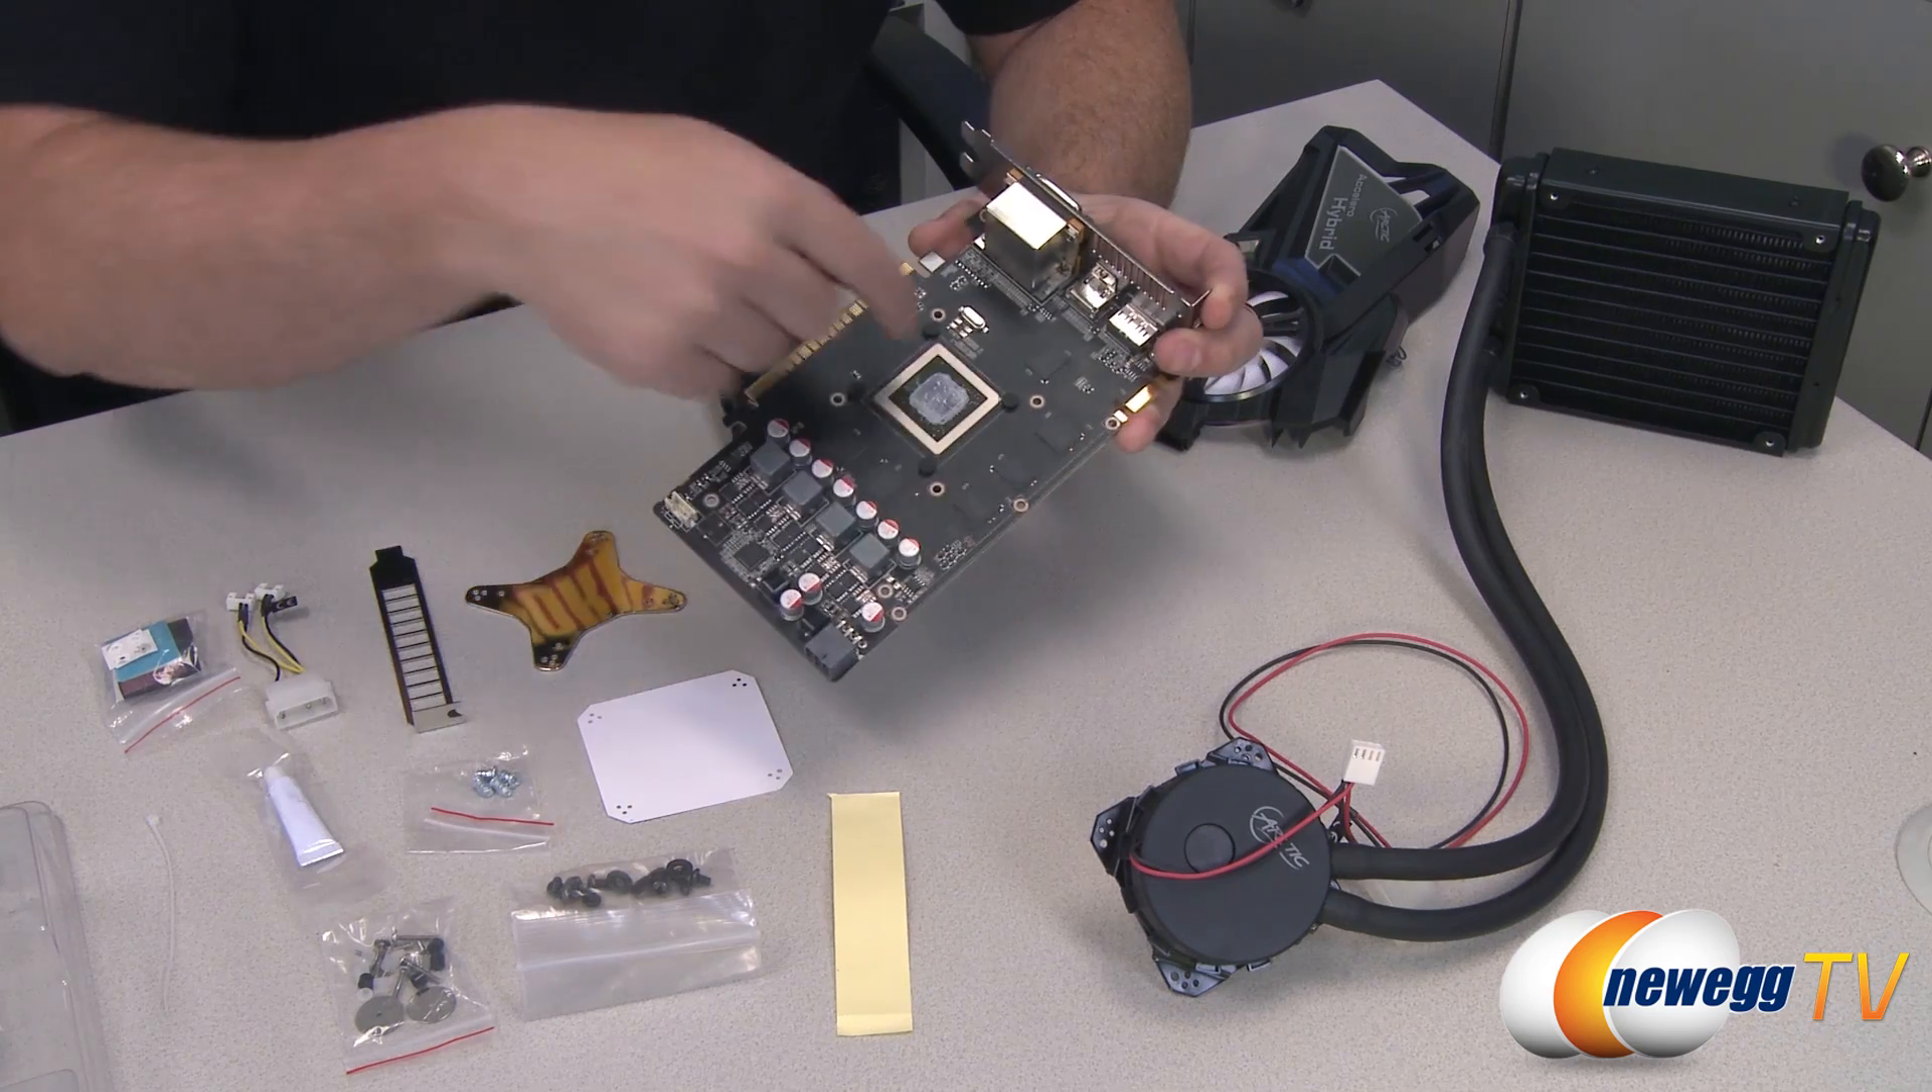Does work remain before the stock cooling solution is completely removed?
No.